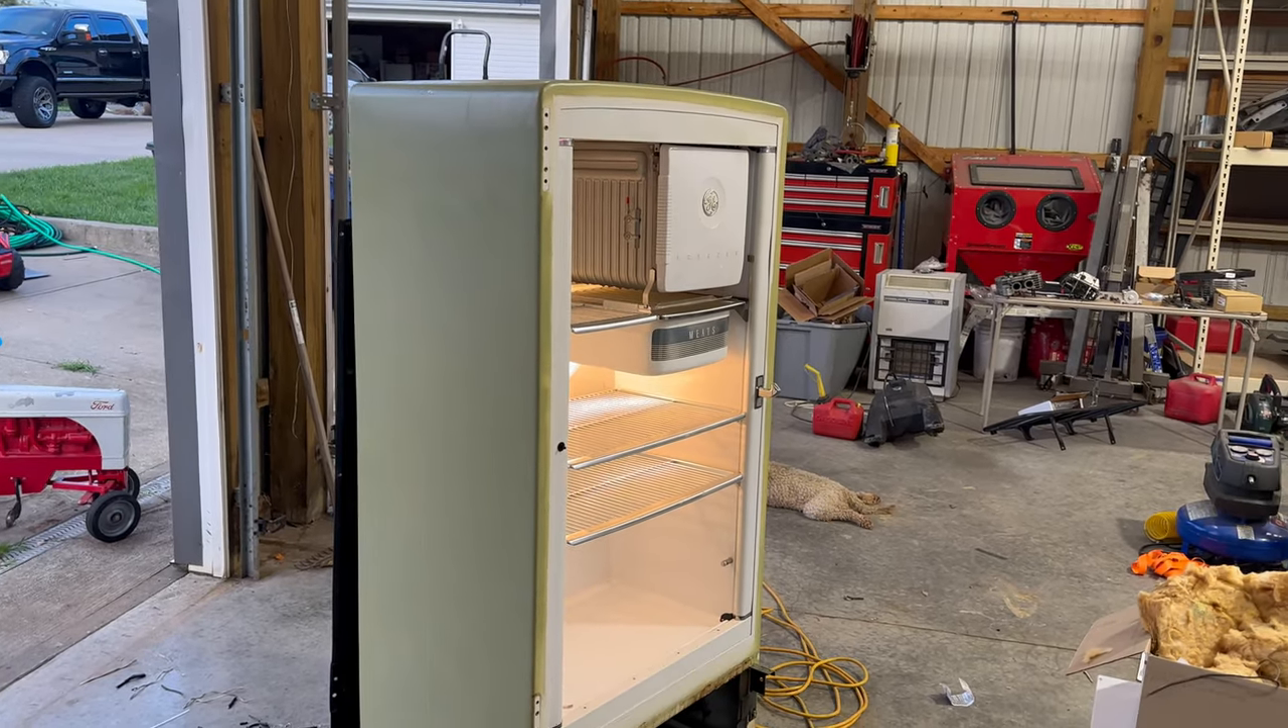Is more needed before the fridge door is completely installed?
Yes.